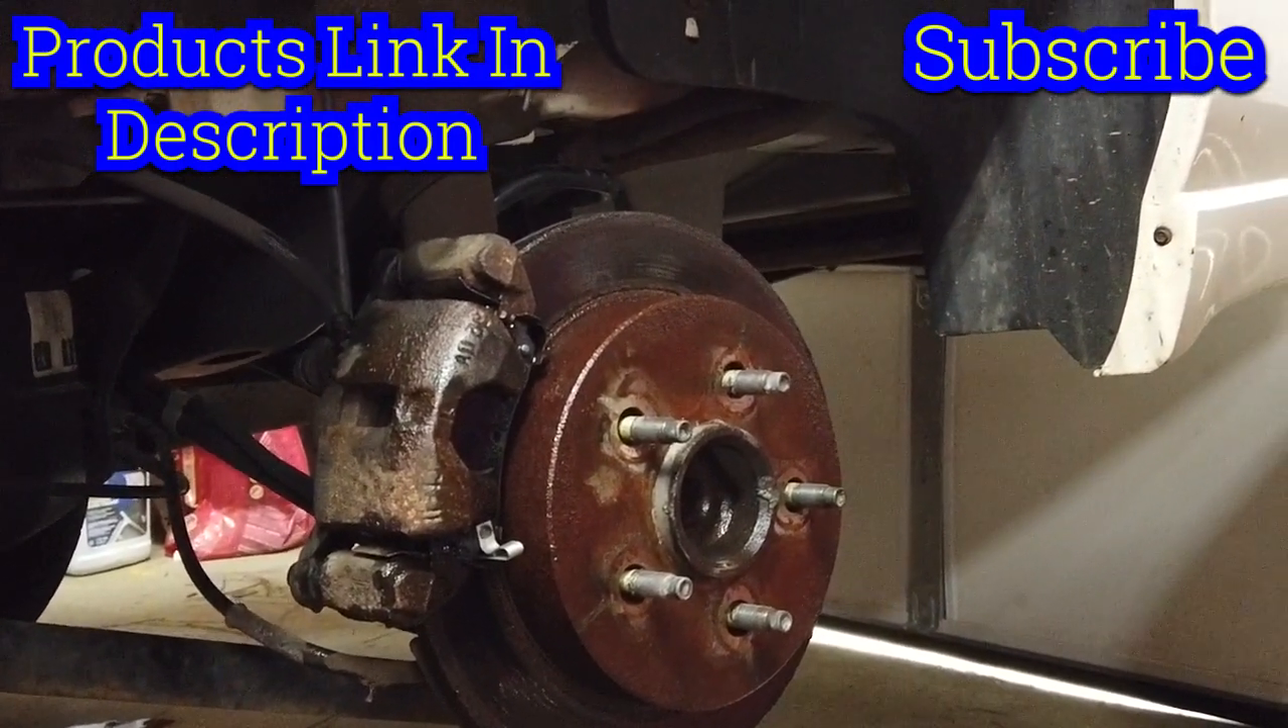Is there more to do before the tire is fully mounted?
Yes.